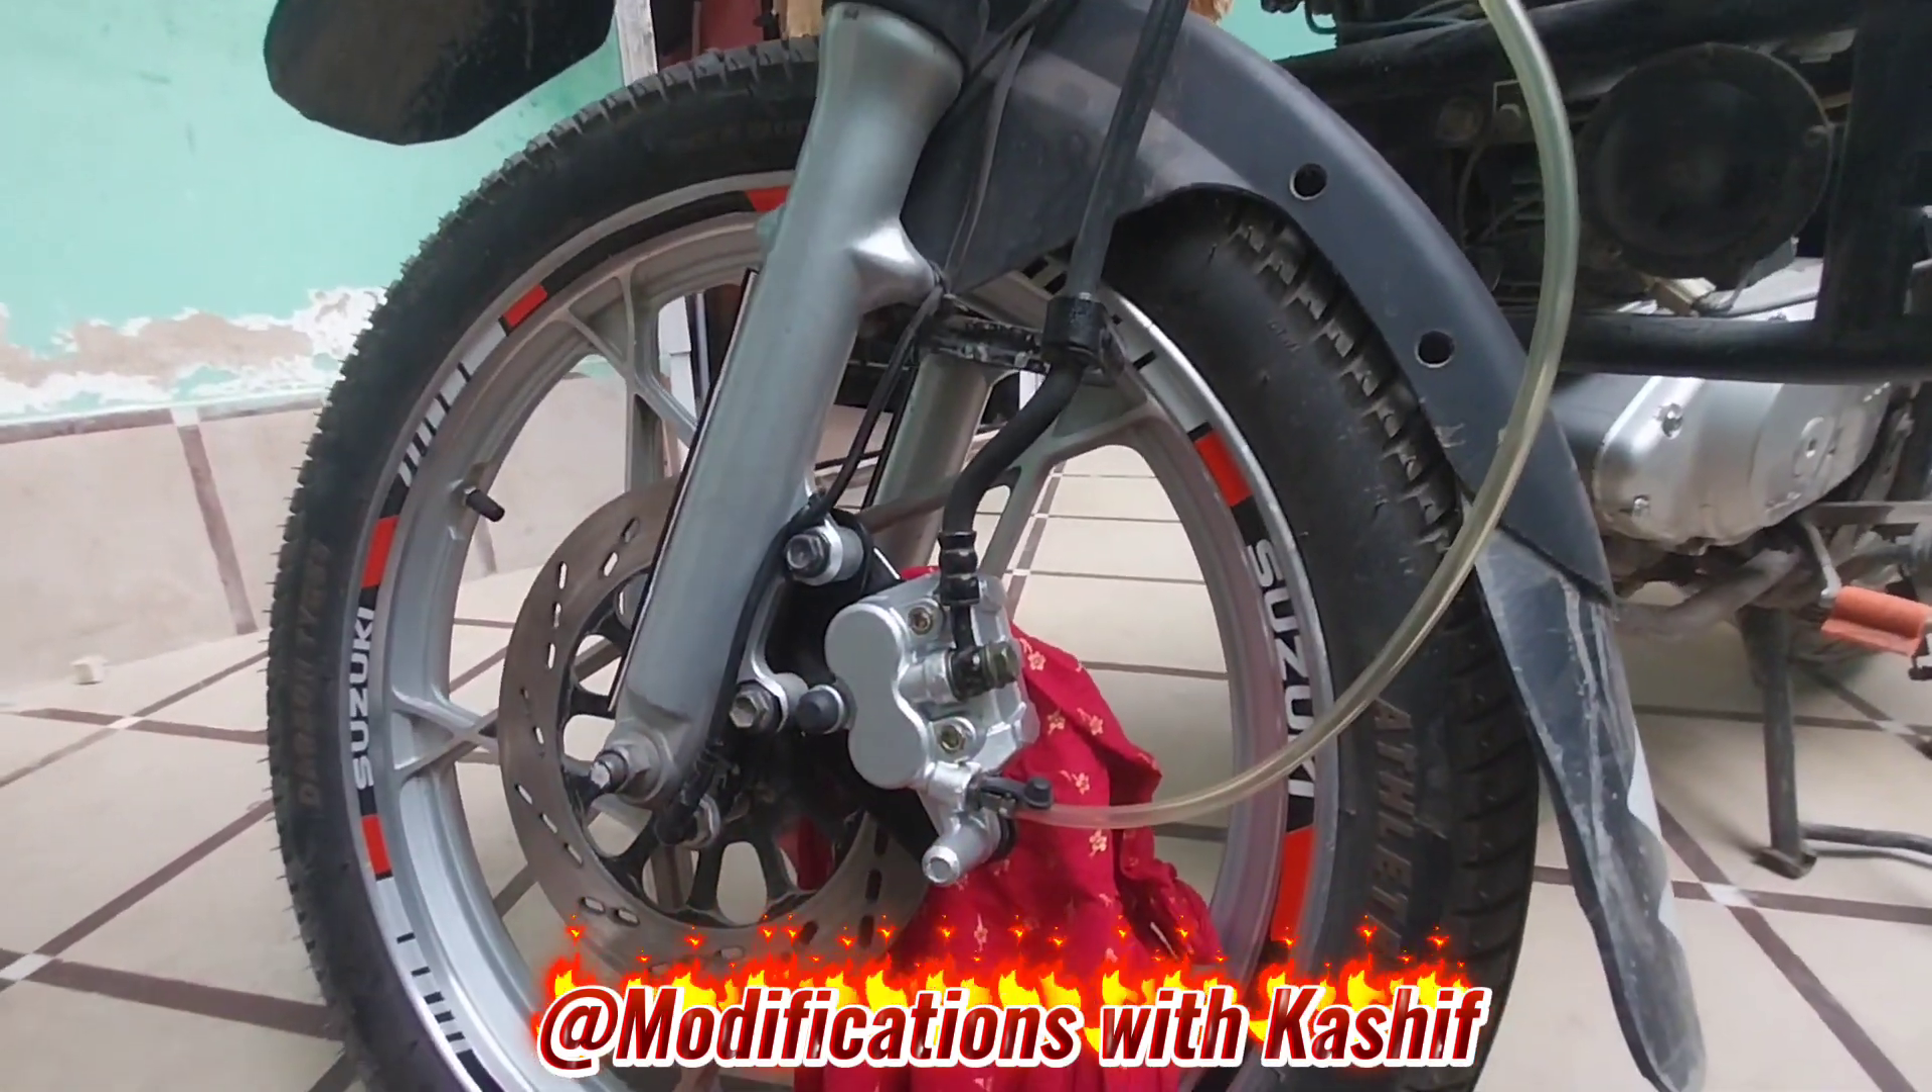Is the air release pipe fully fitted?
Yes.